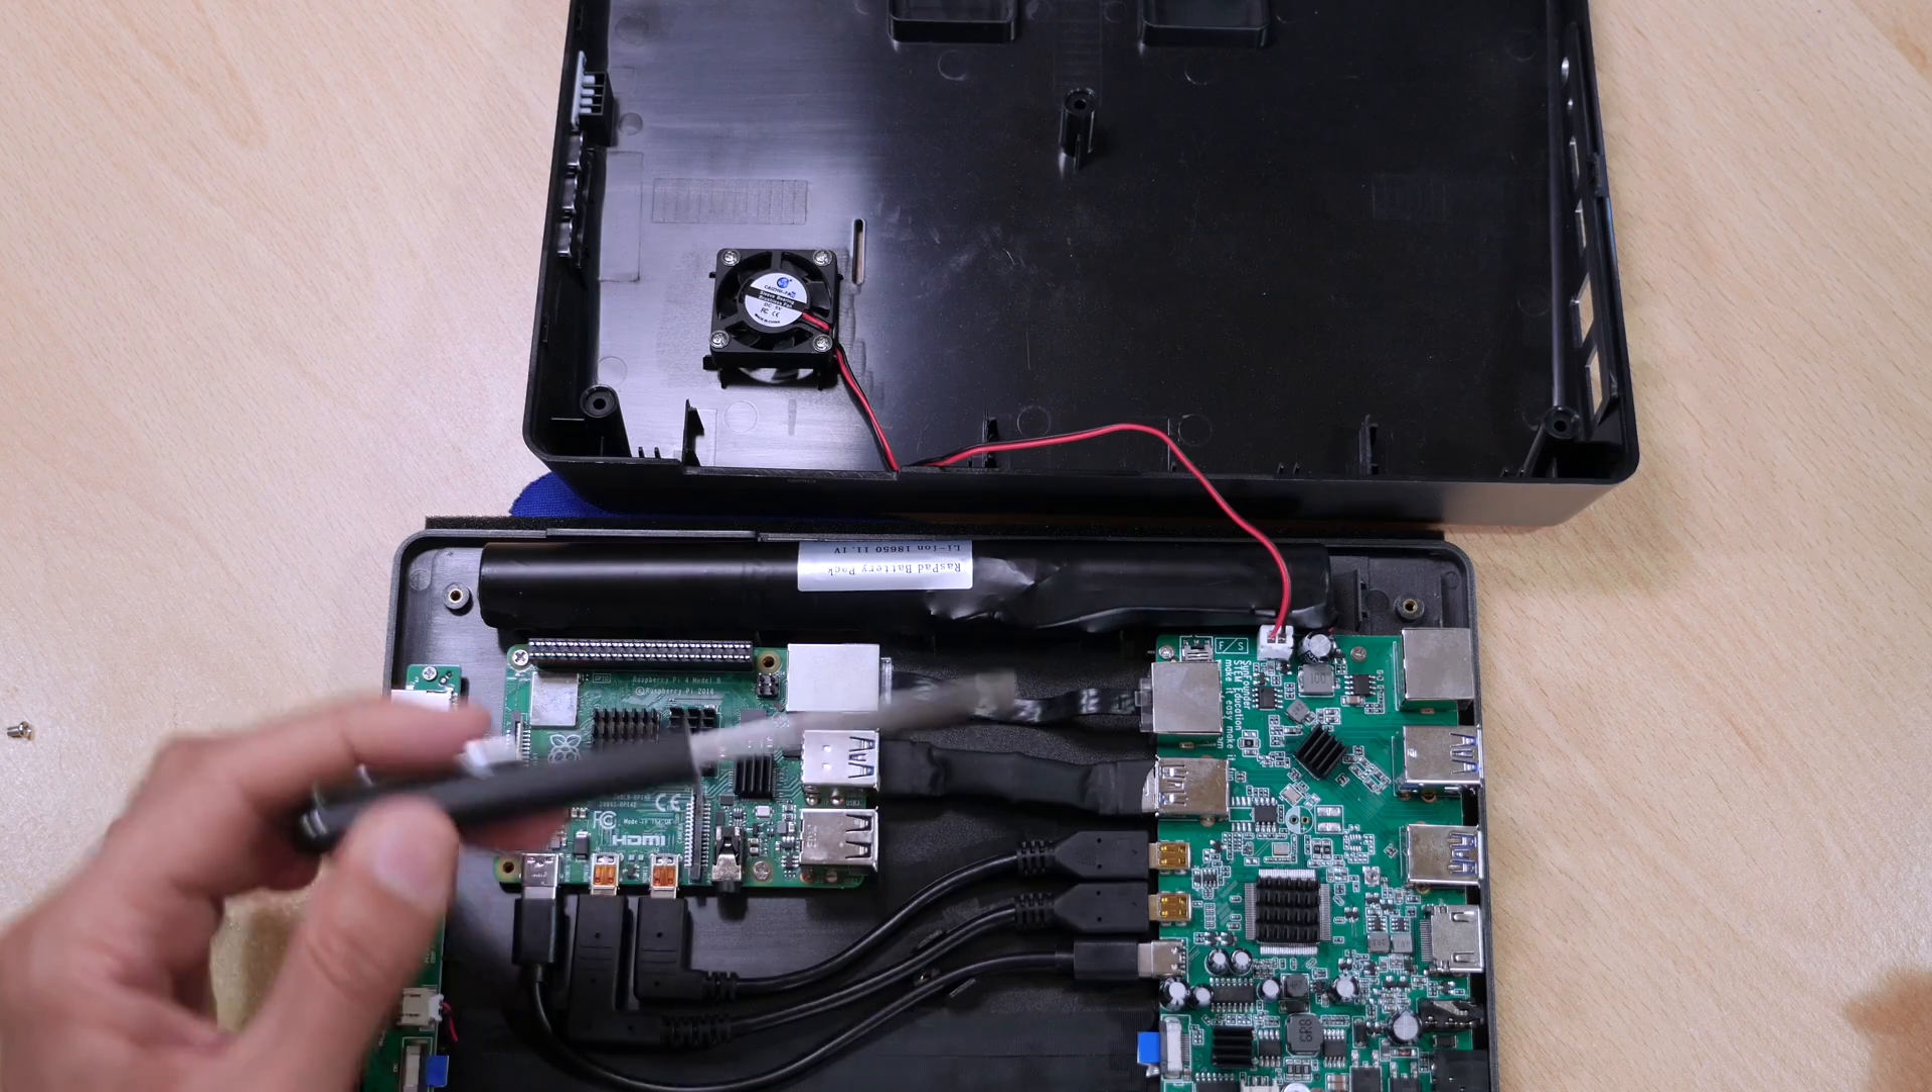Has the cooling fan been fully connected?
Yes.